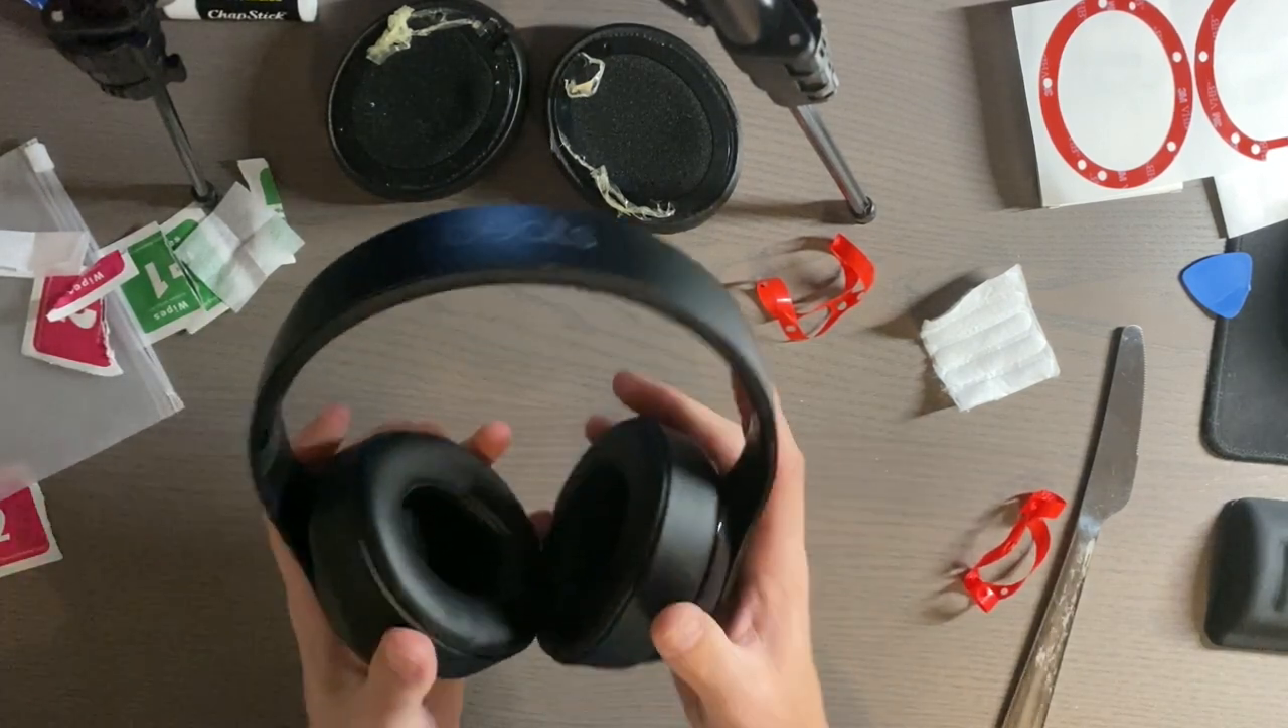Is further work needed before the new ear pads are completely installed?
No.